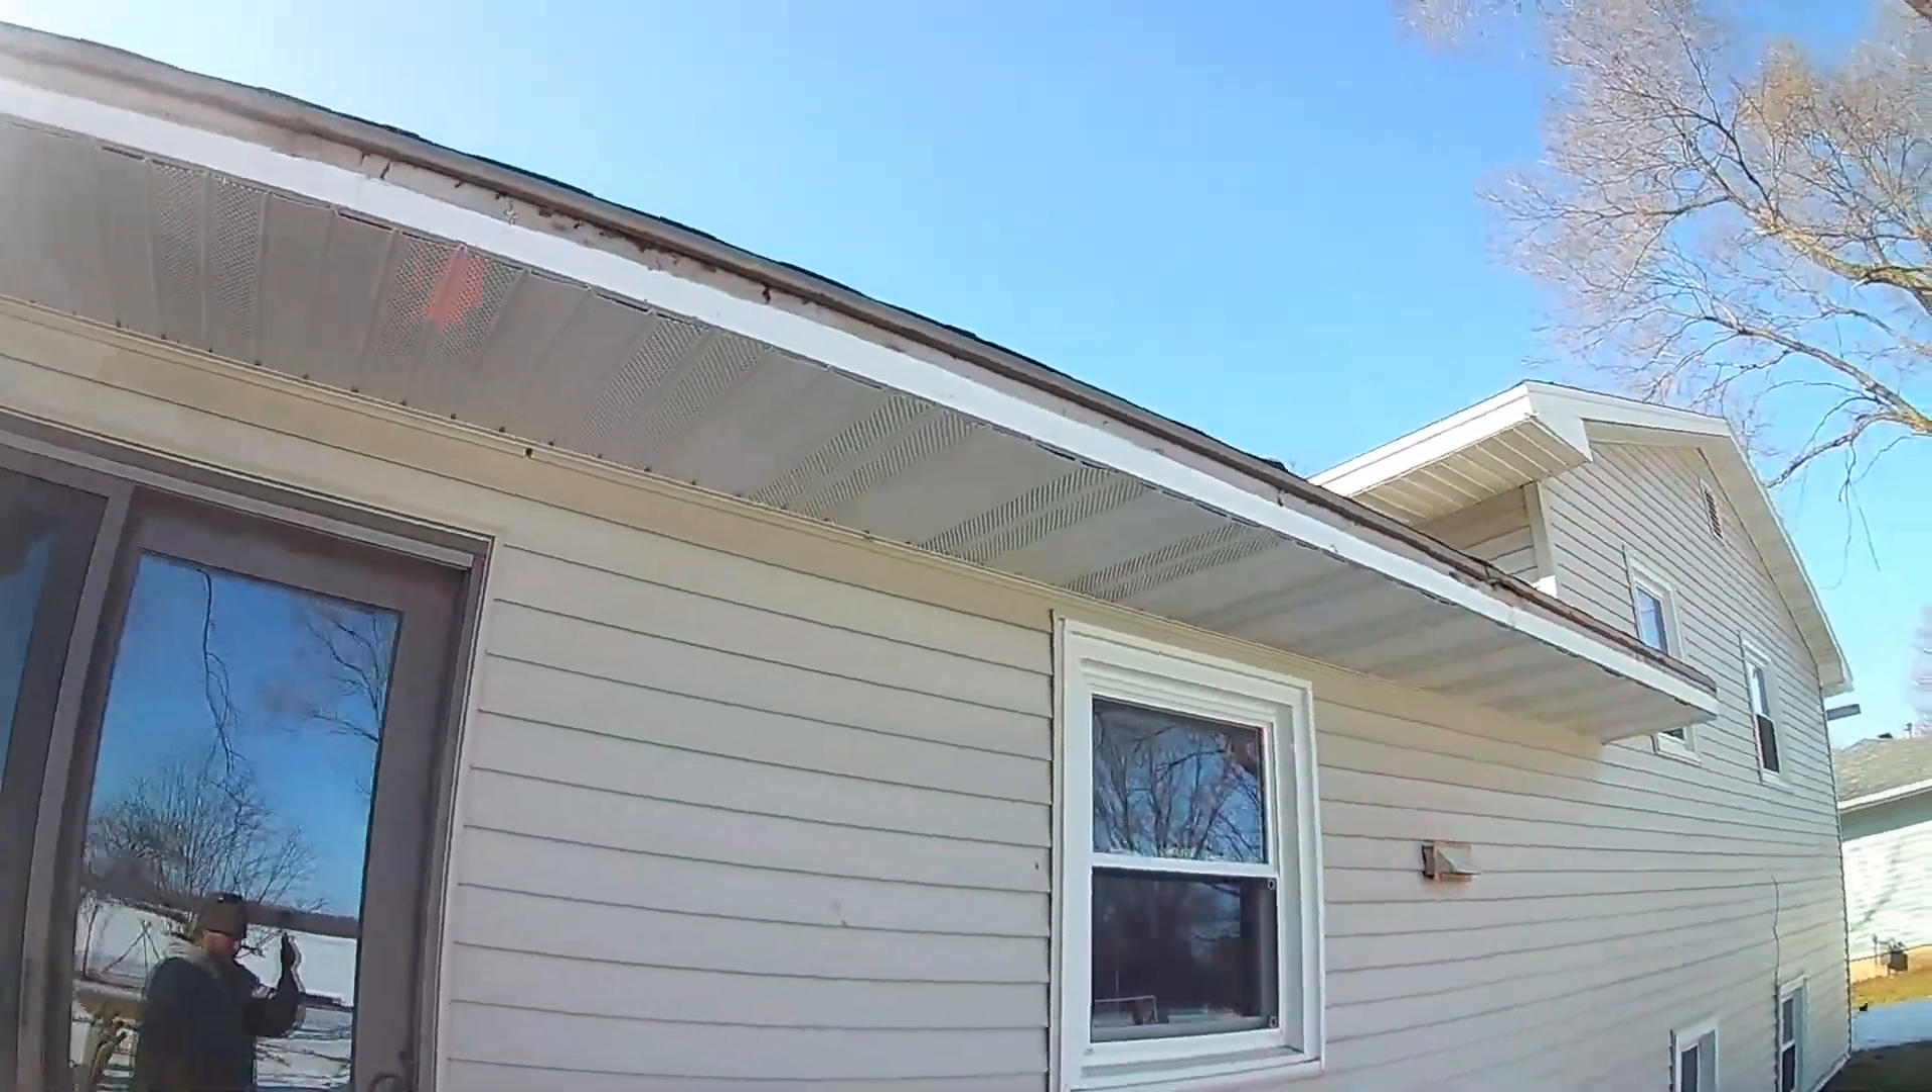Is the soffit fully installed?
Yes.